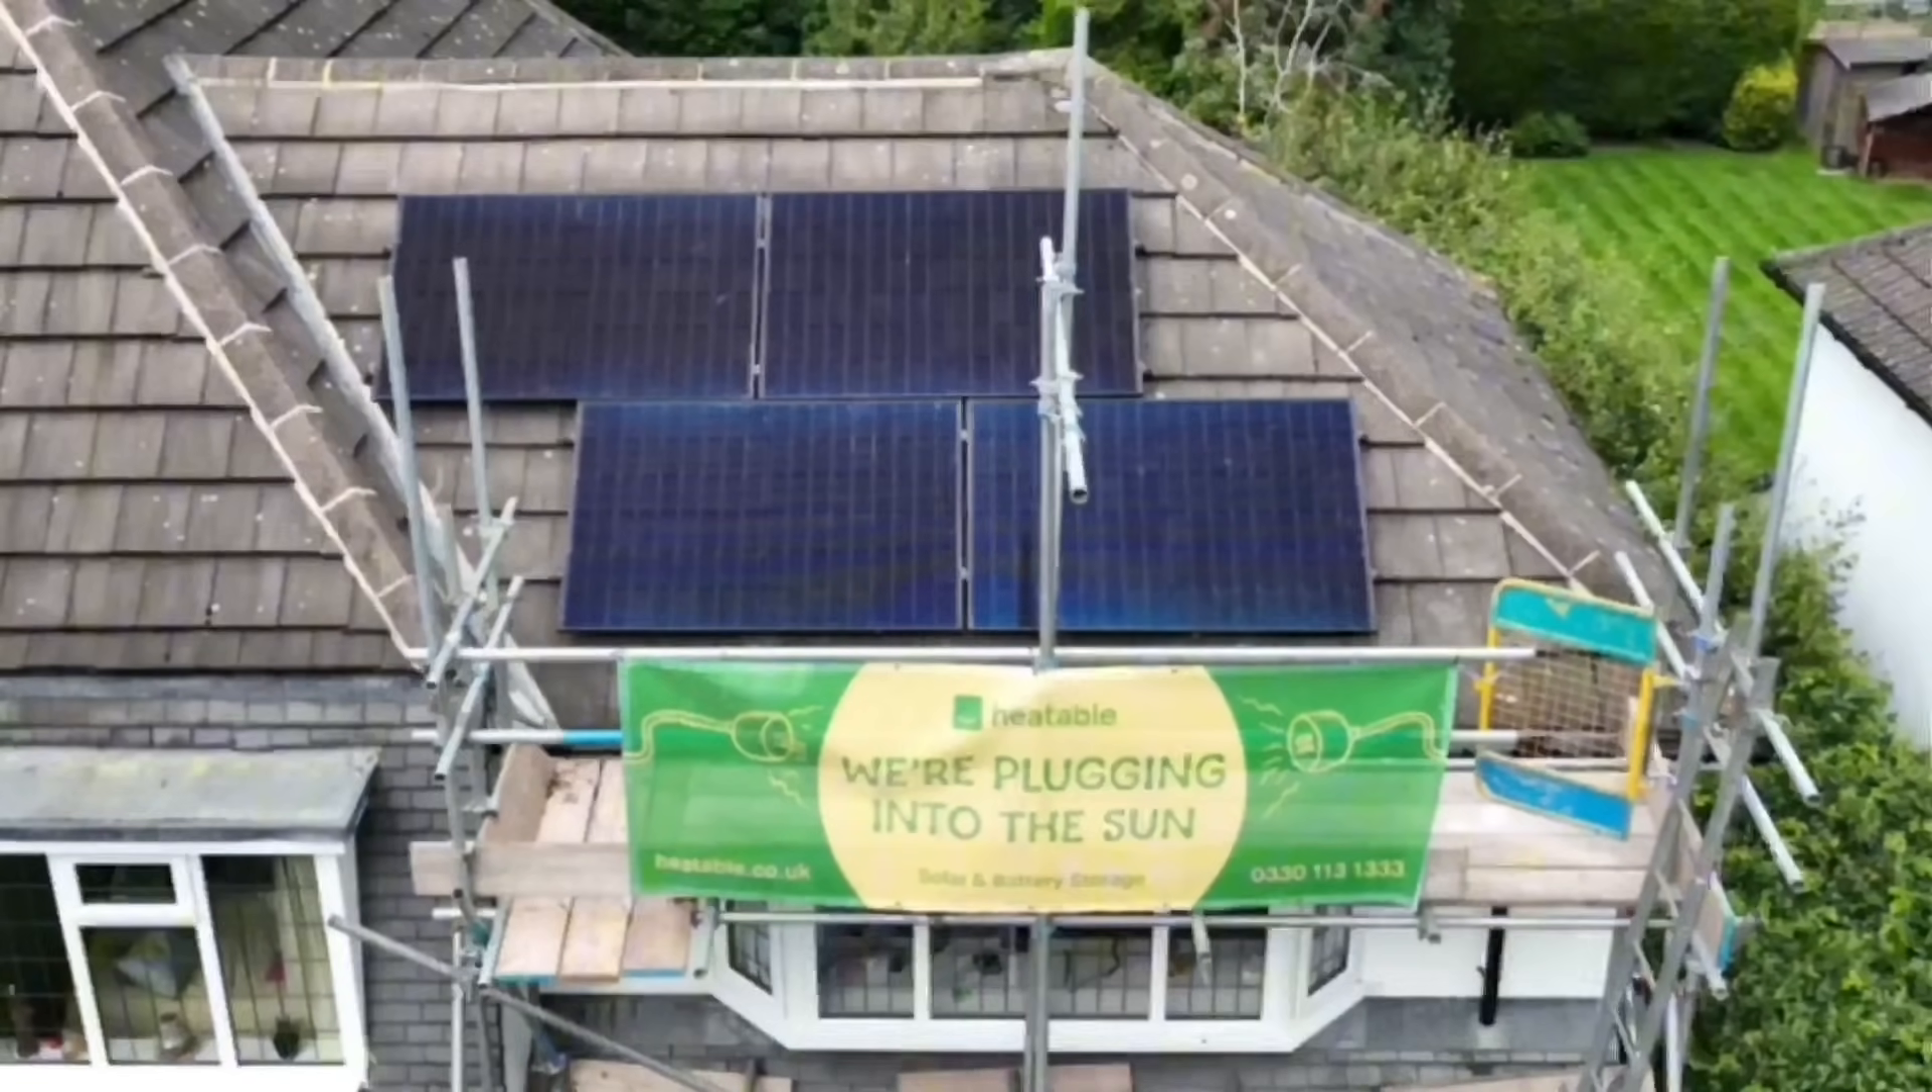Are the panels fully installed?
Yes.